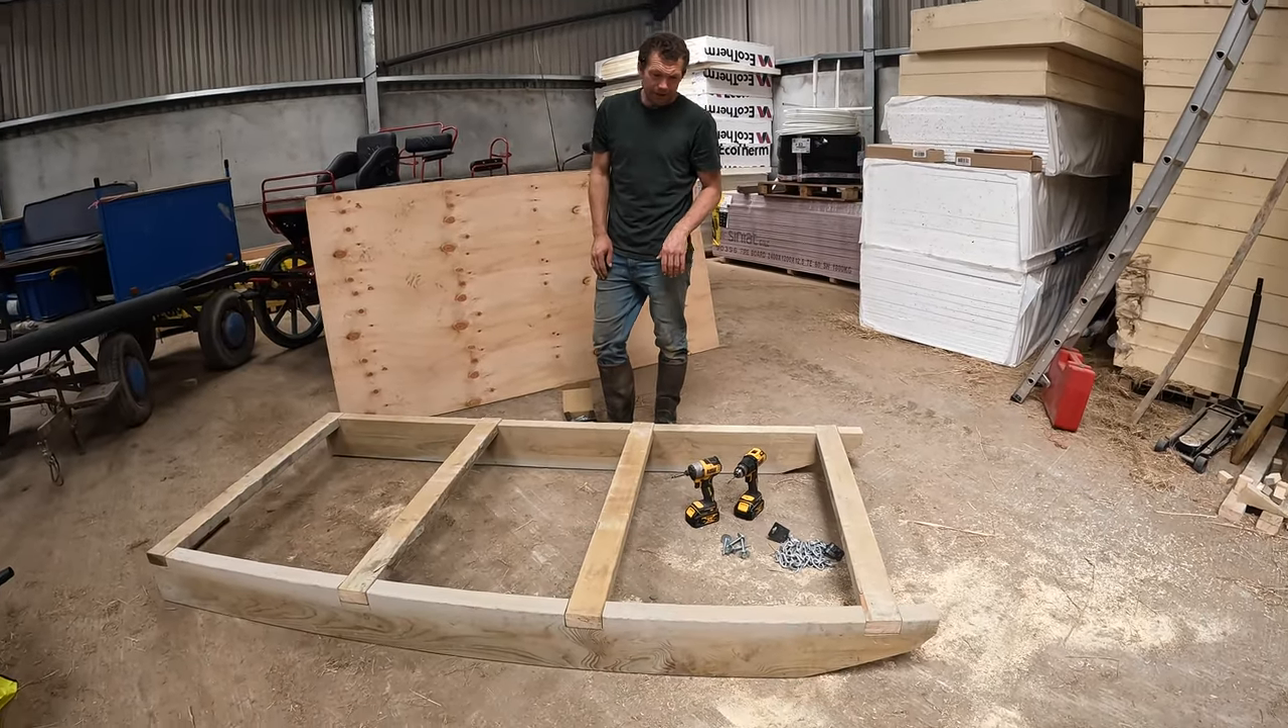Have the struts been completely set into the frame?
Yes.